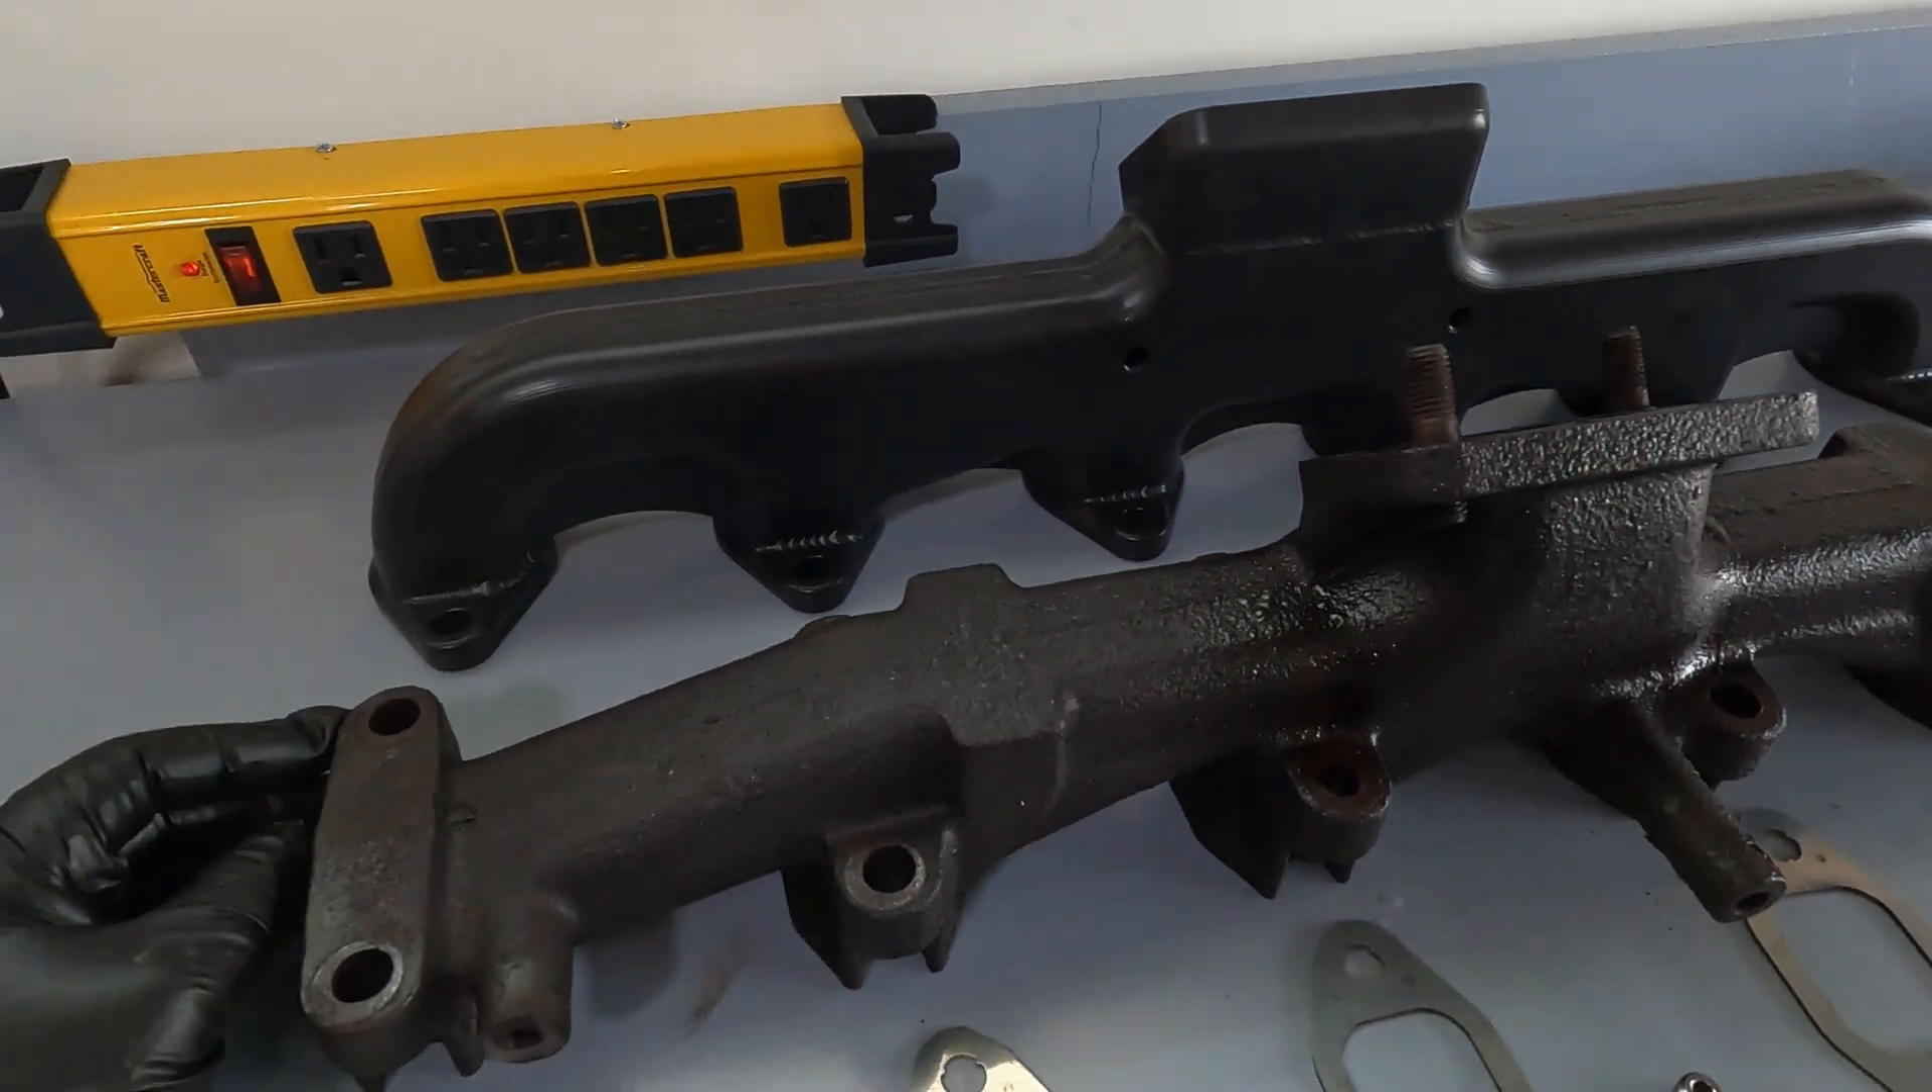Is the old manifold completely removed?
Yes.